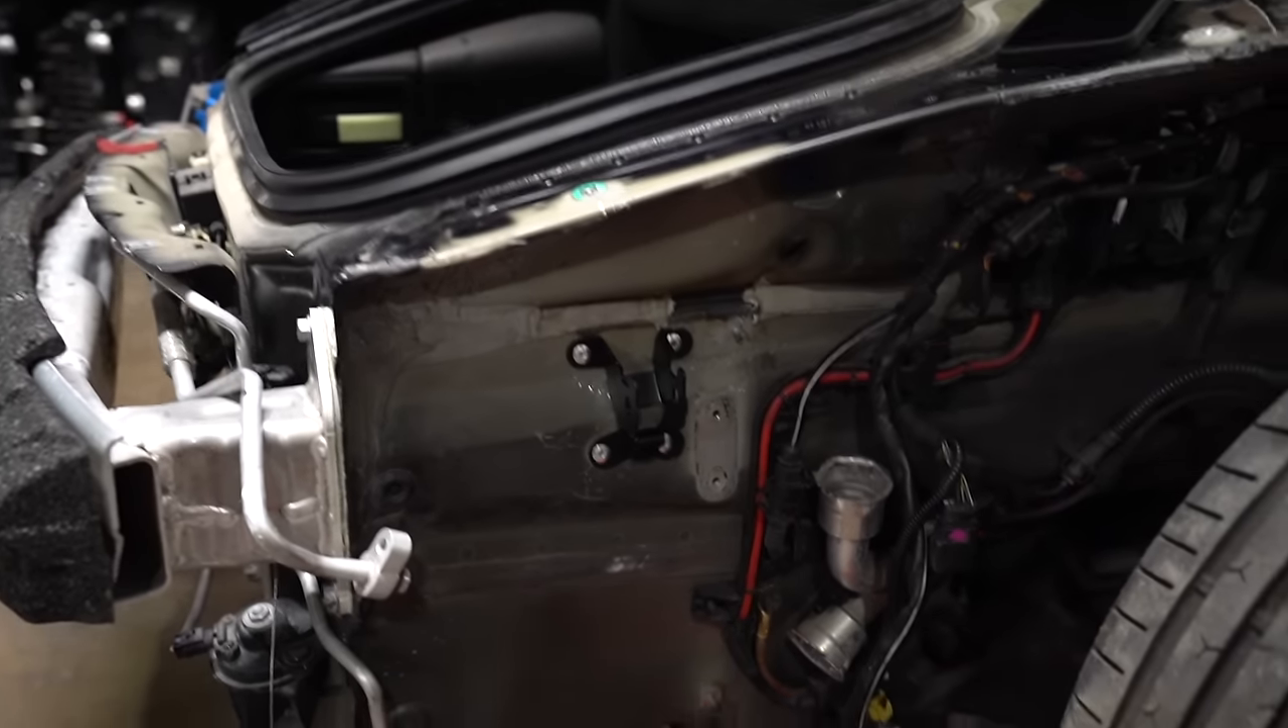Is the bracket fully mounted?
Yes.